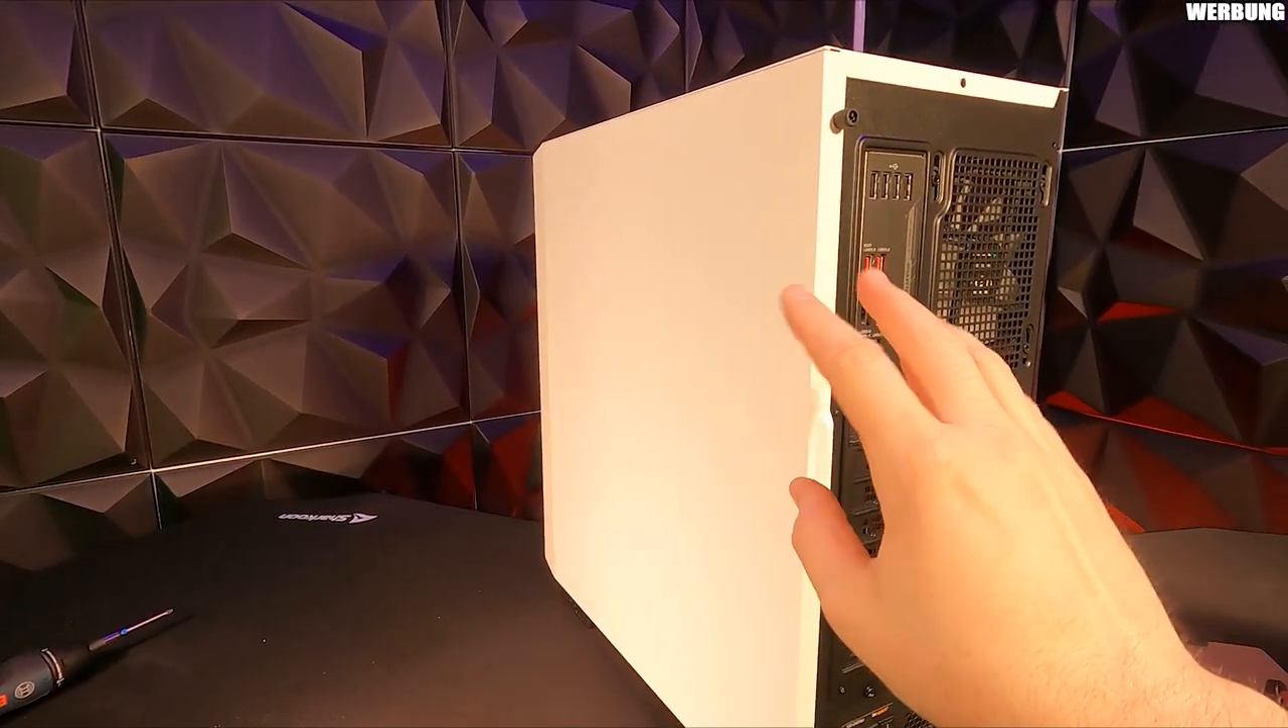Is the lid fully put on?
Yes.